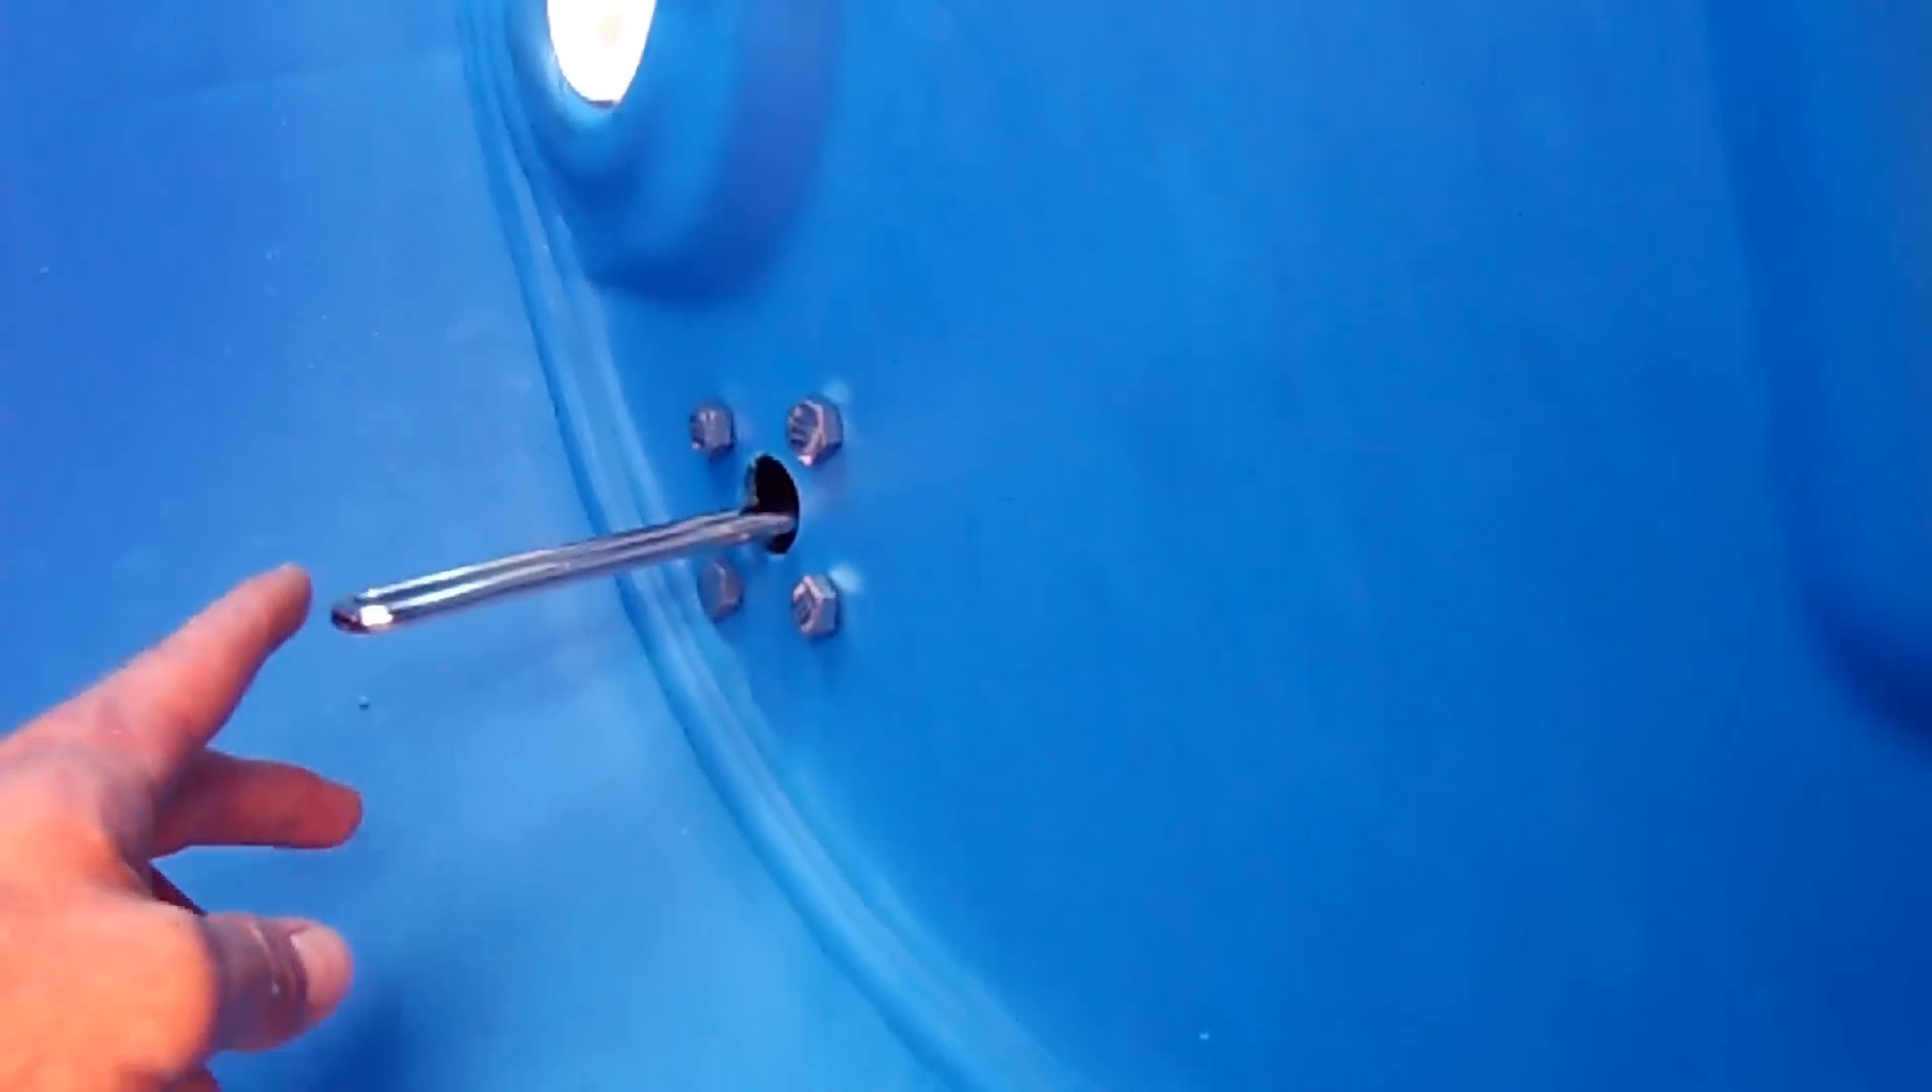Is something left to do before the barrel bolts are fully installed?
No.